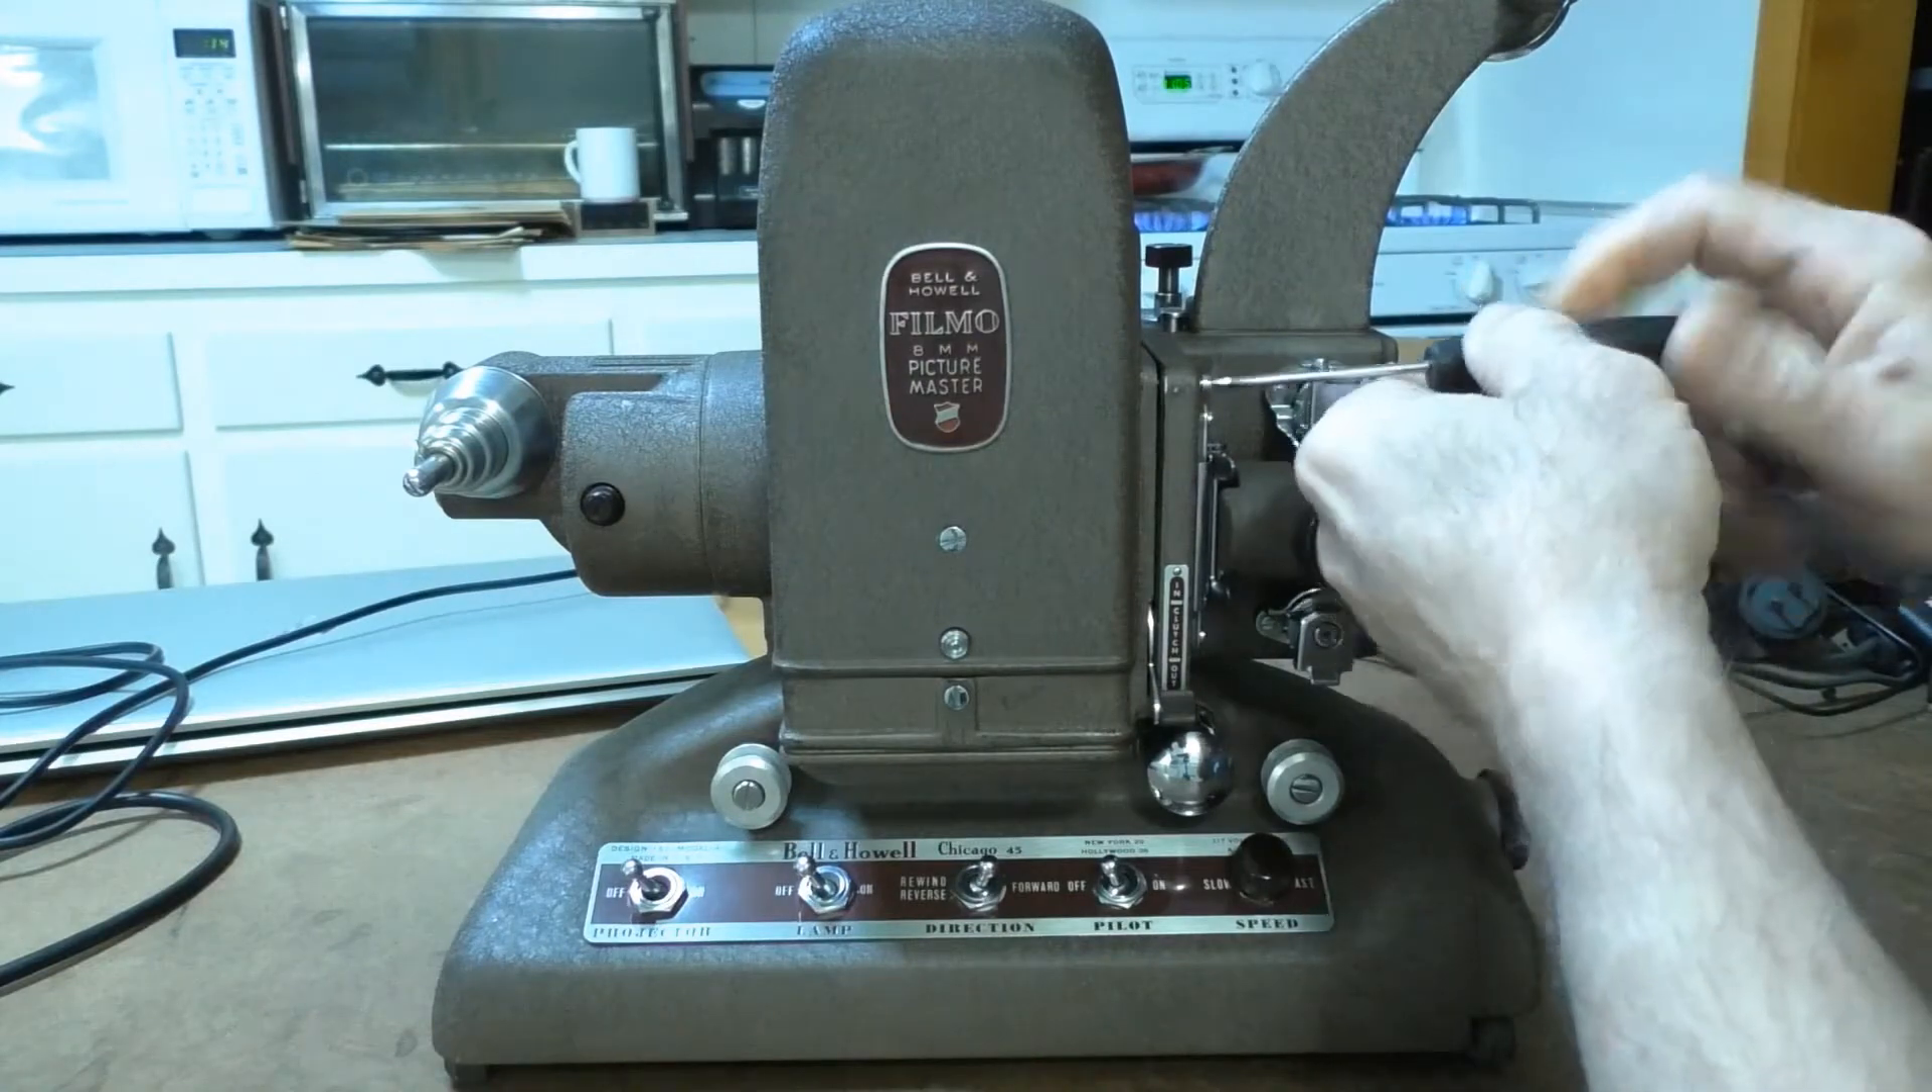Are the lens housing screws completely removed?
No.